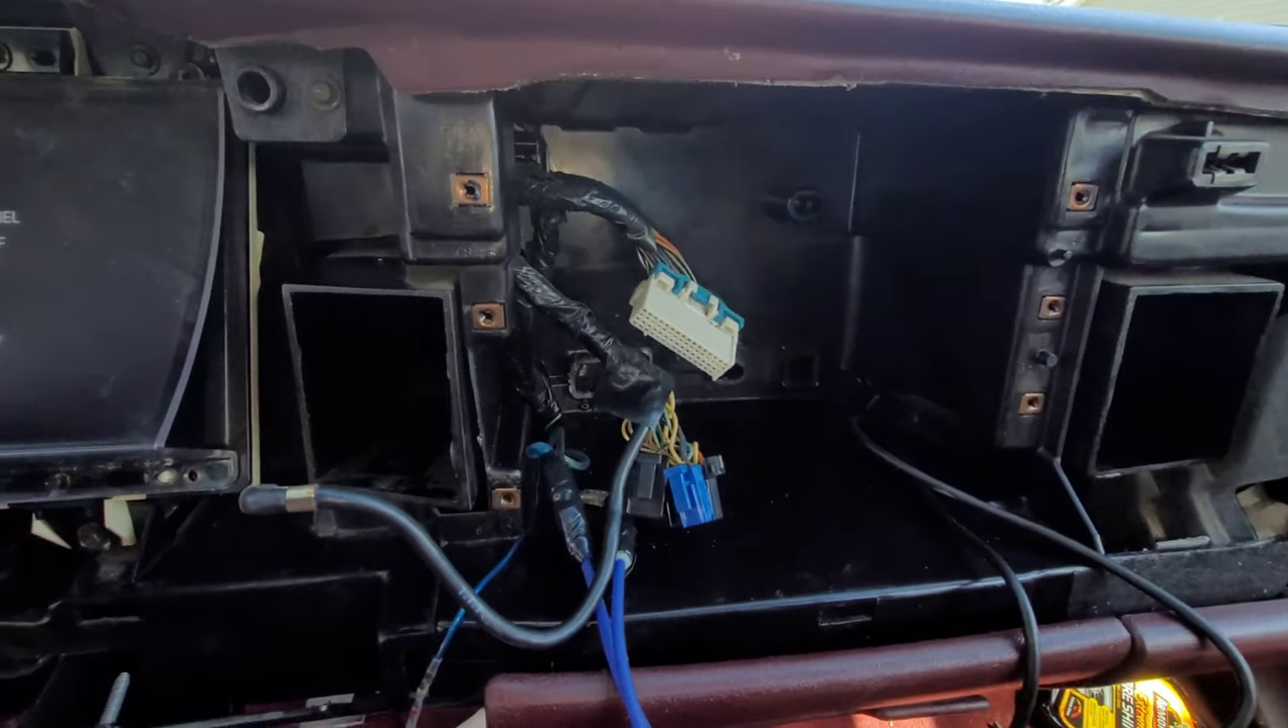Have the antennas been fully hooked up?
No.